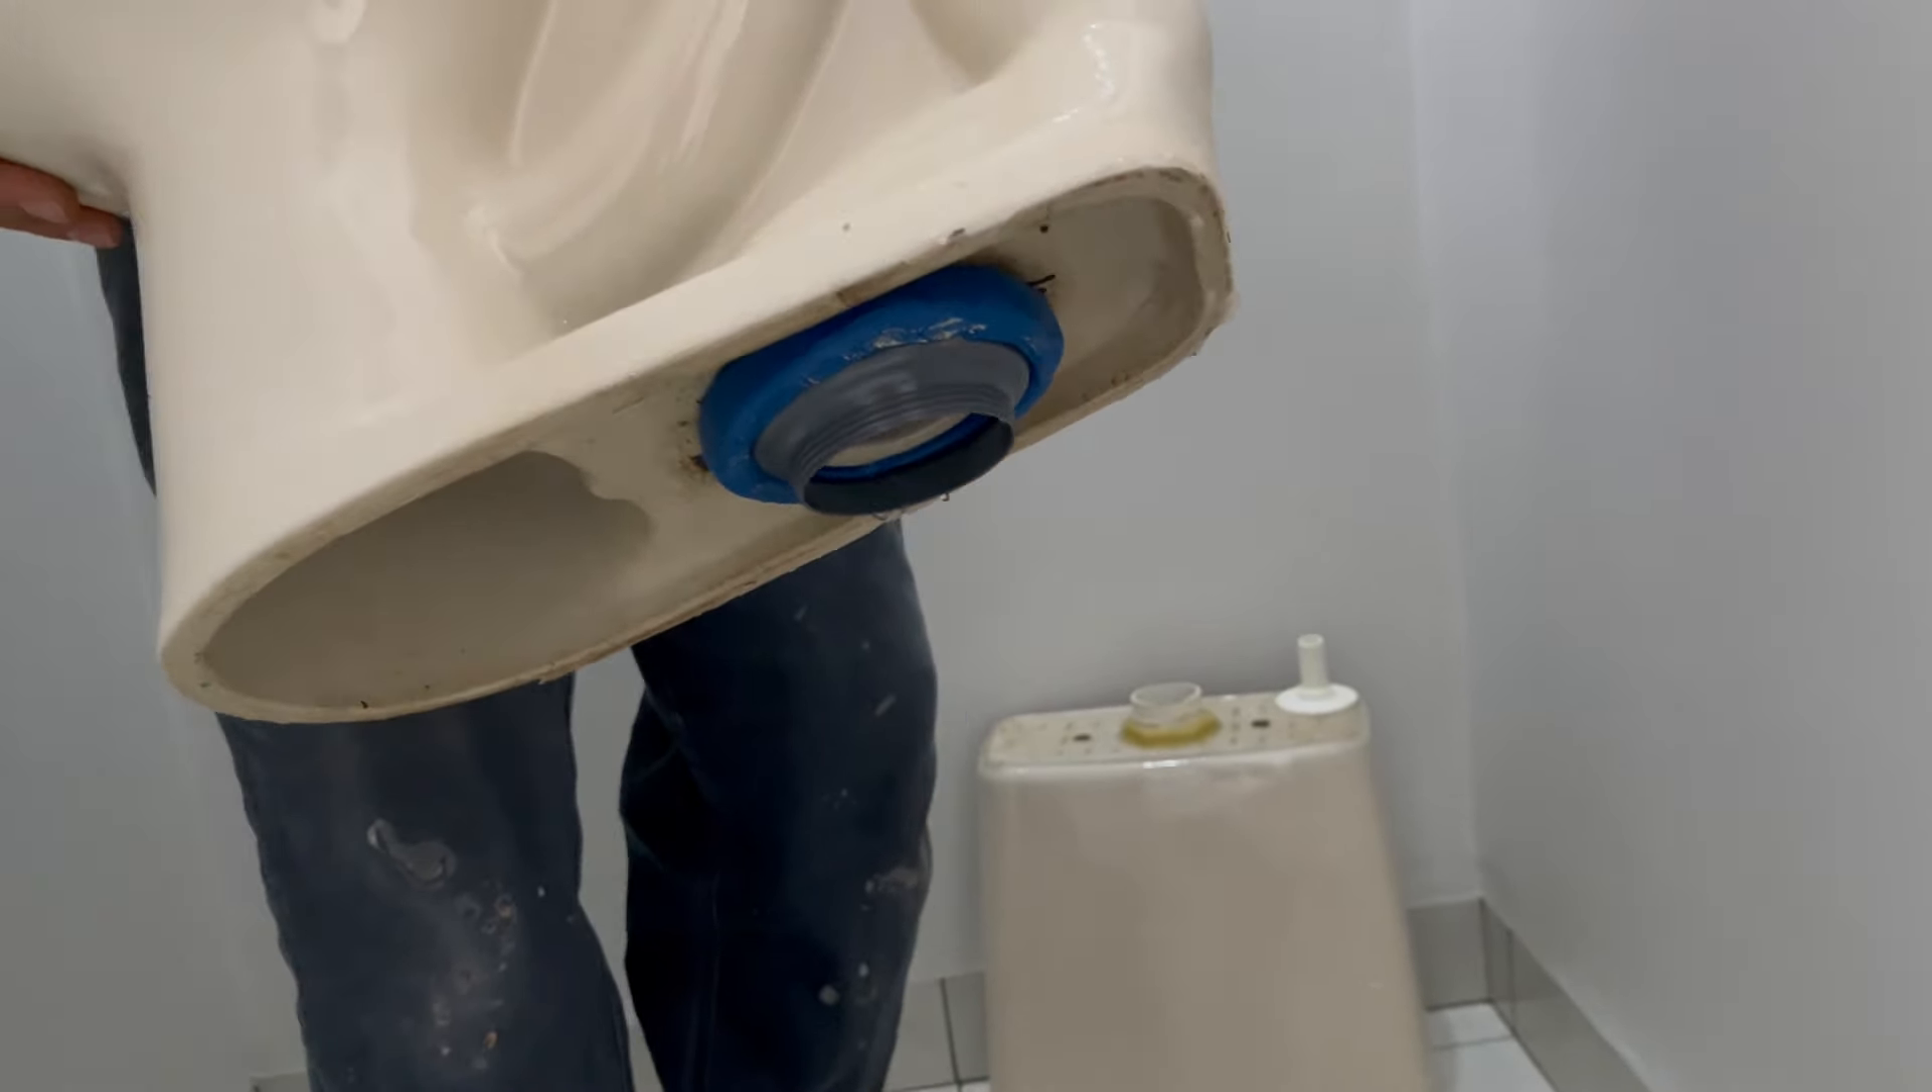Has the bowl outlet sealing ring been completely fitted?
Yes.